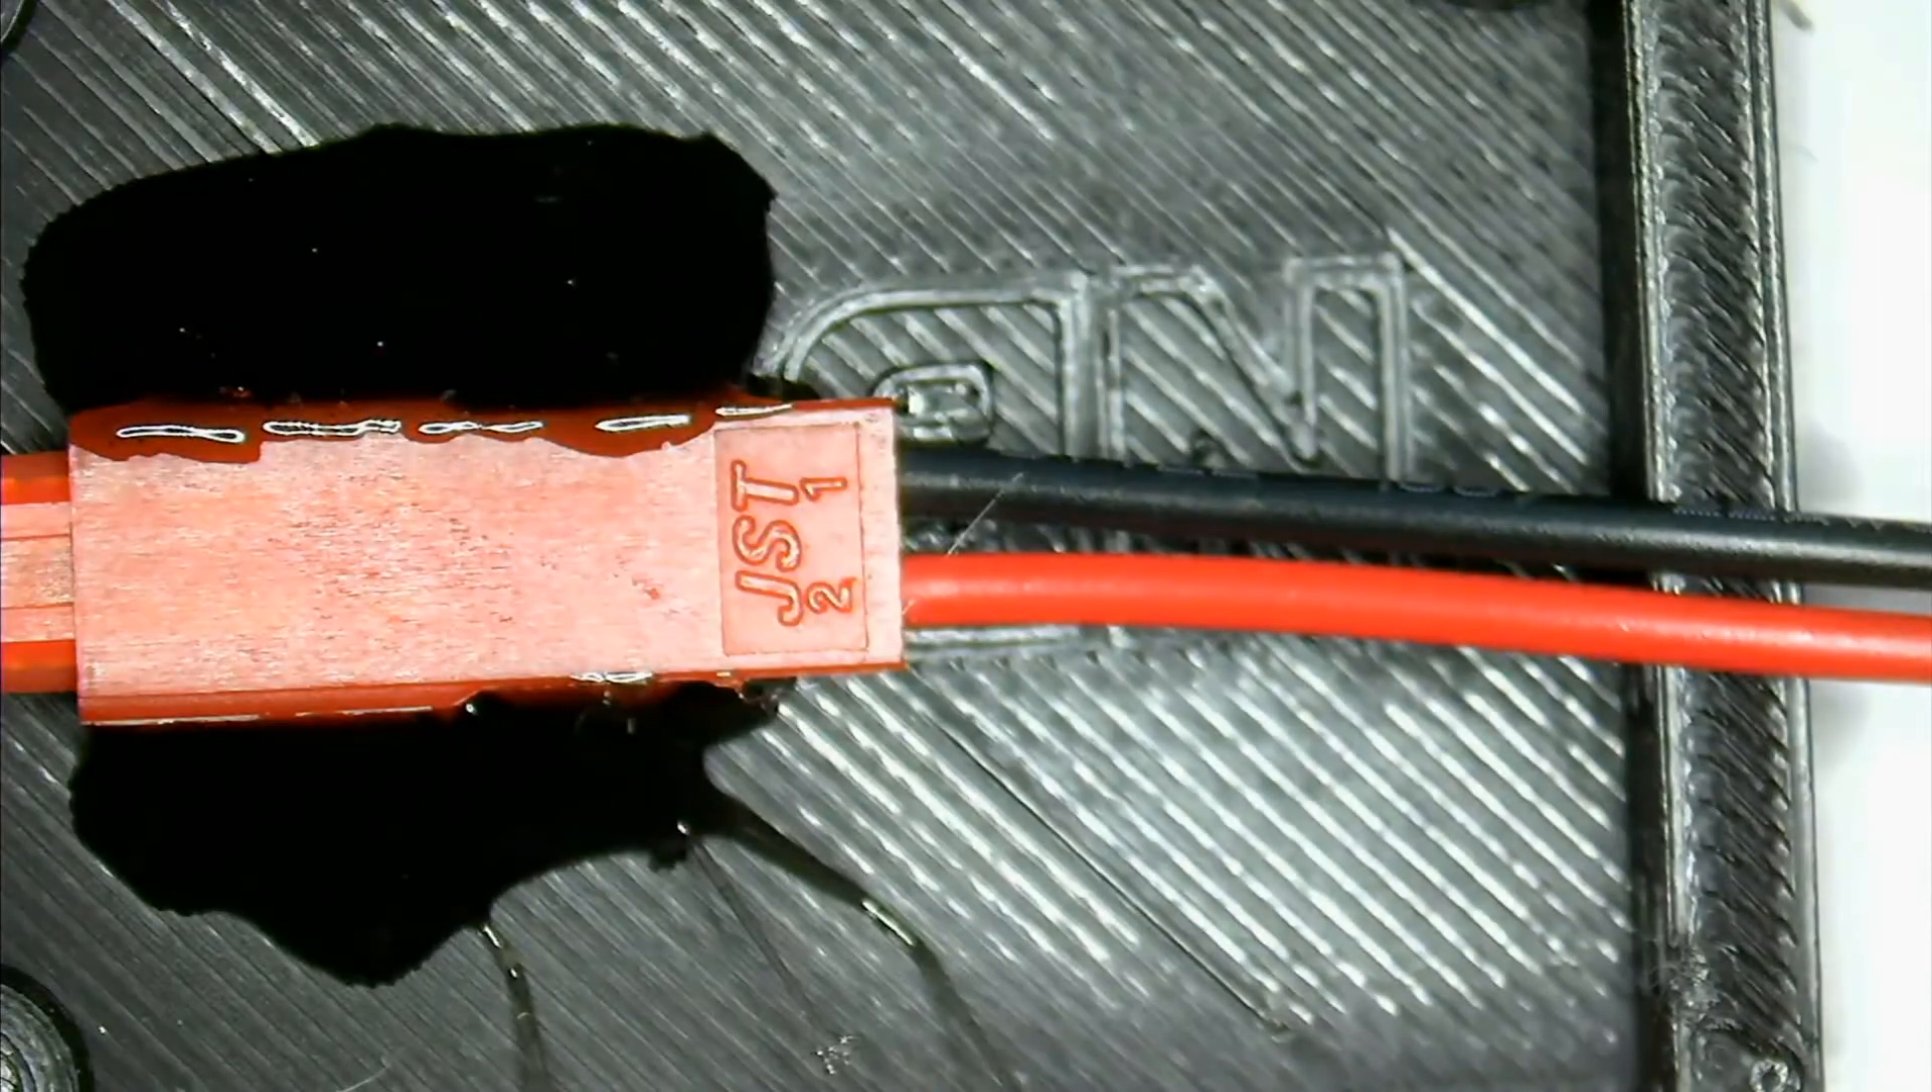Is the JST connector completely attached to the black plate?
Yes.